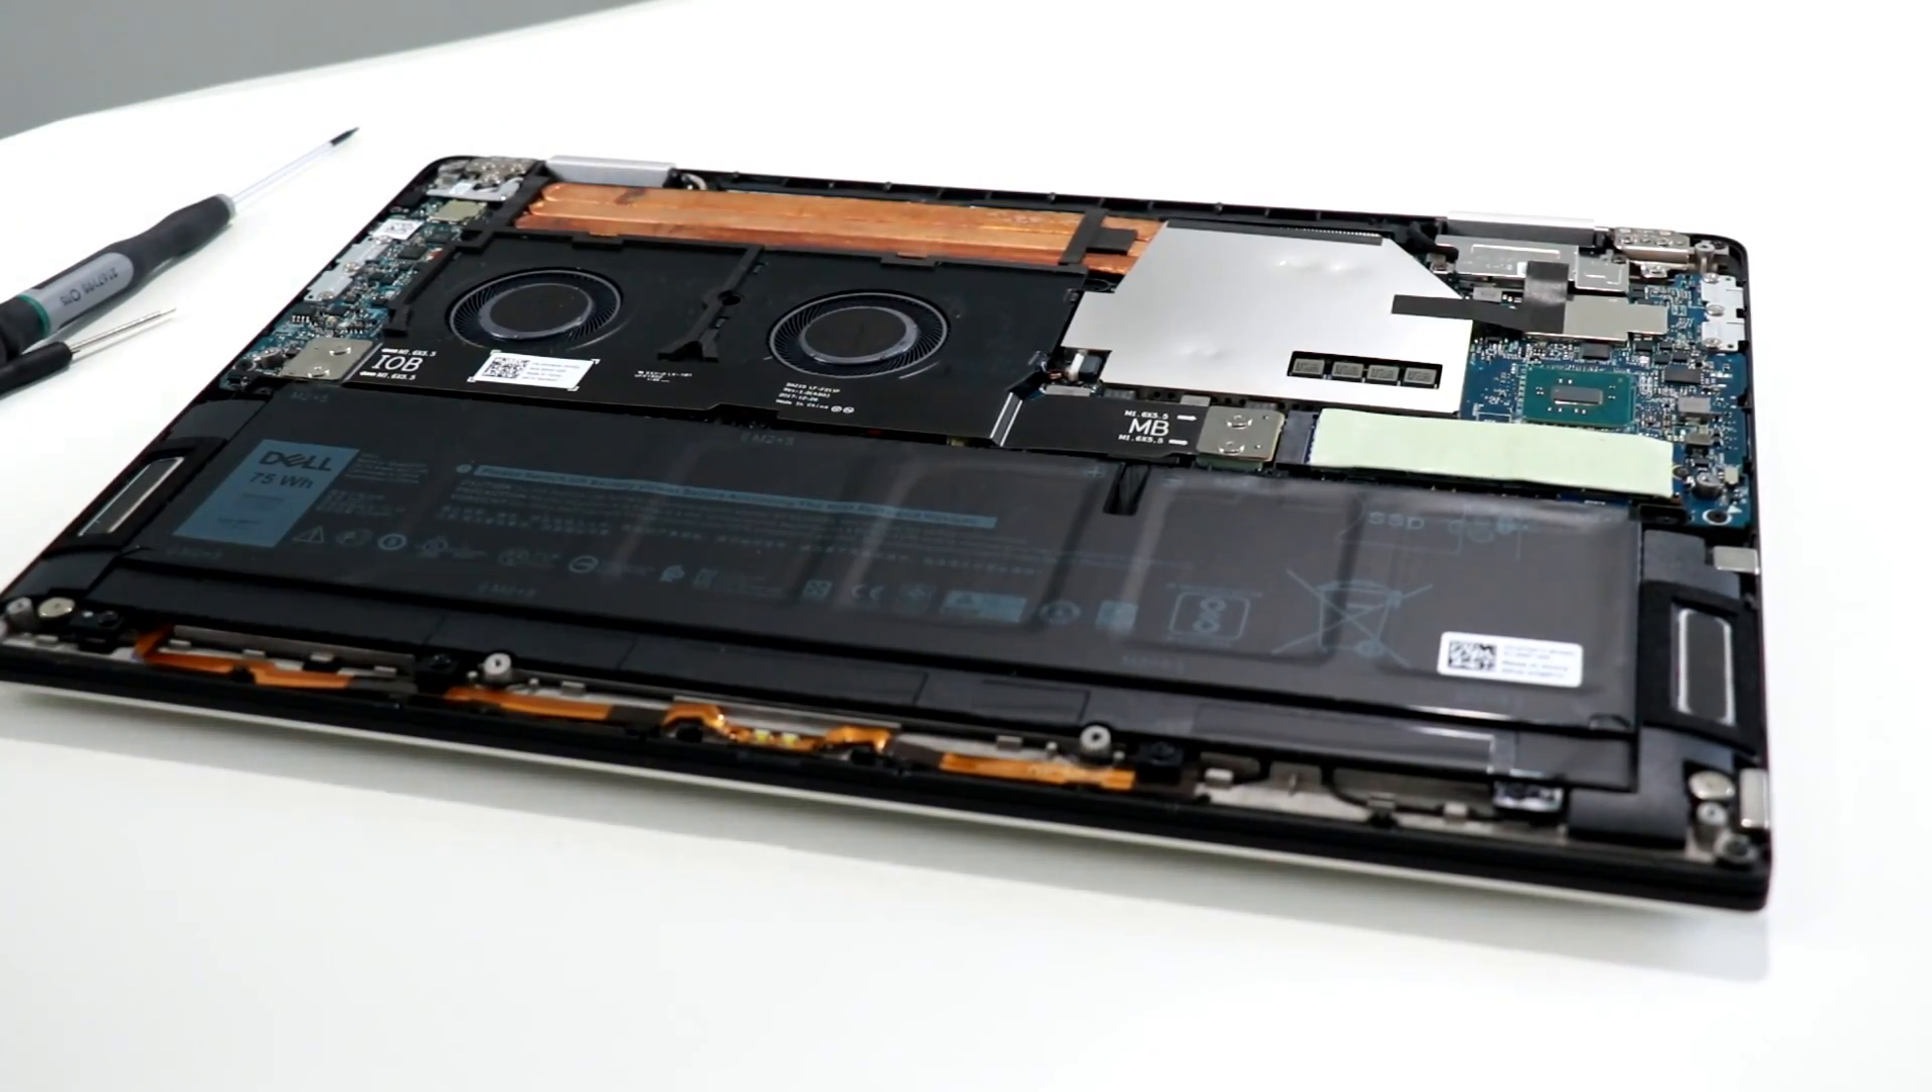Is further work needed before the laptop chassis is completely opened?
No.